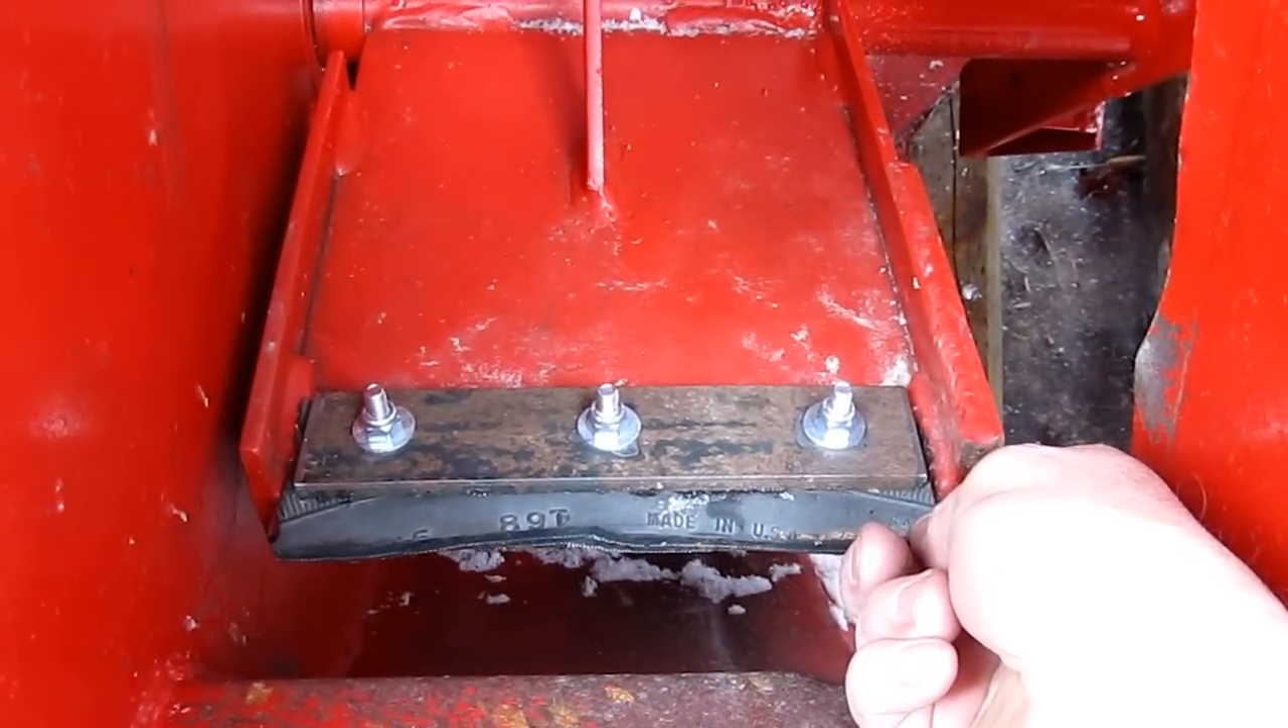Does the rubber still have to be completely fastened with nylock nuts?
No.